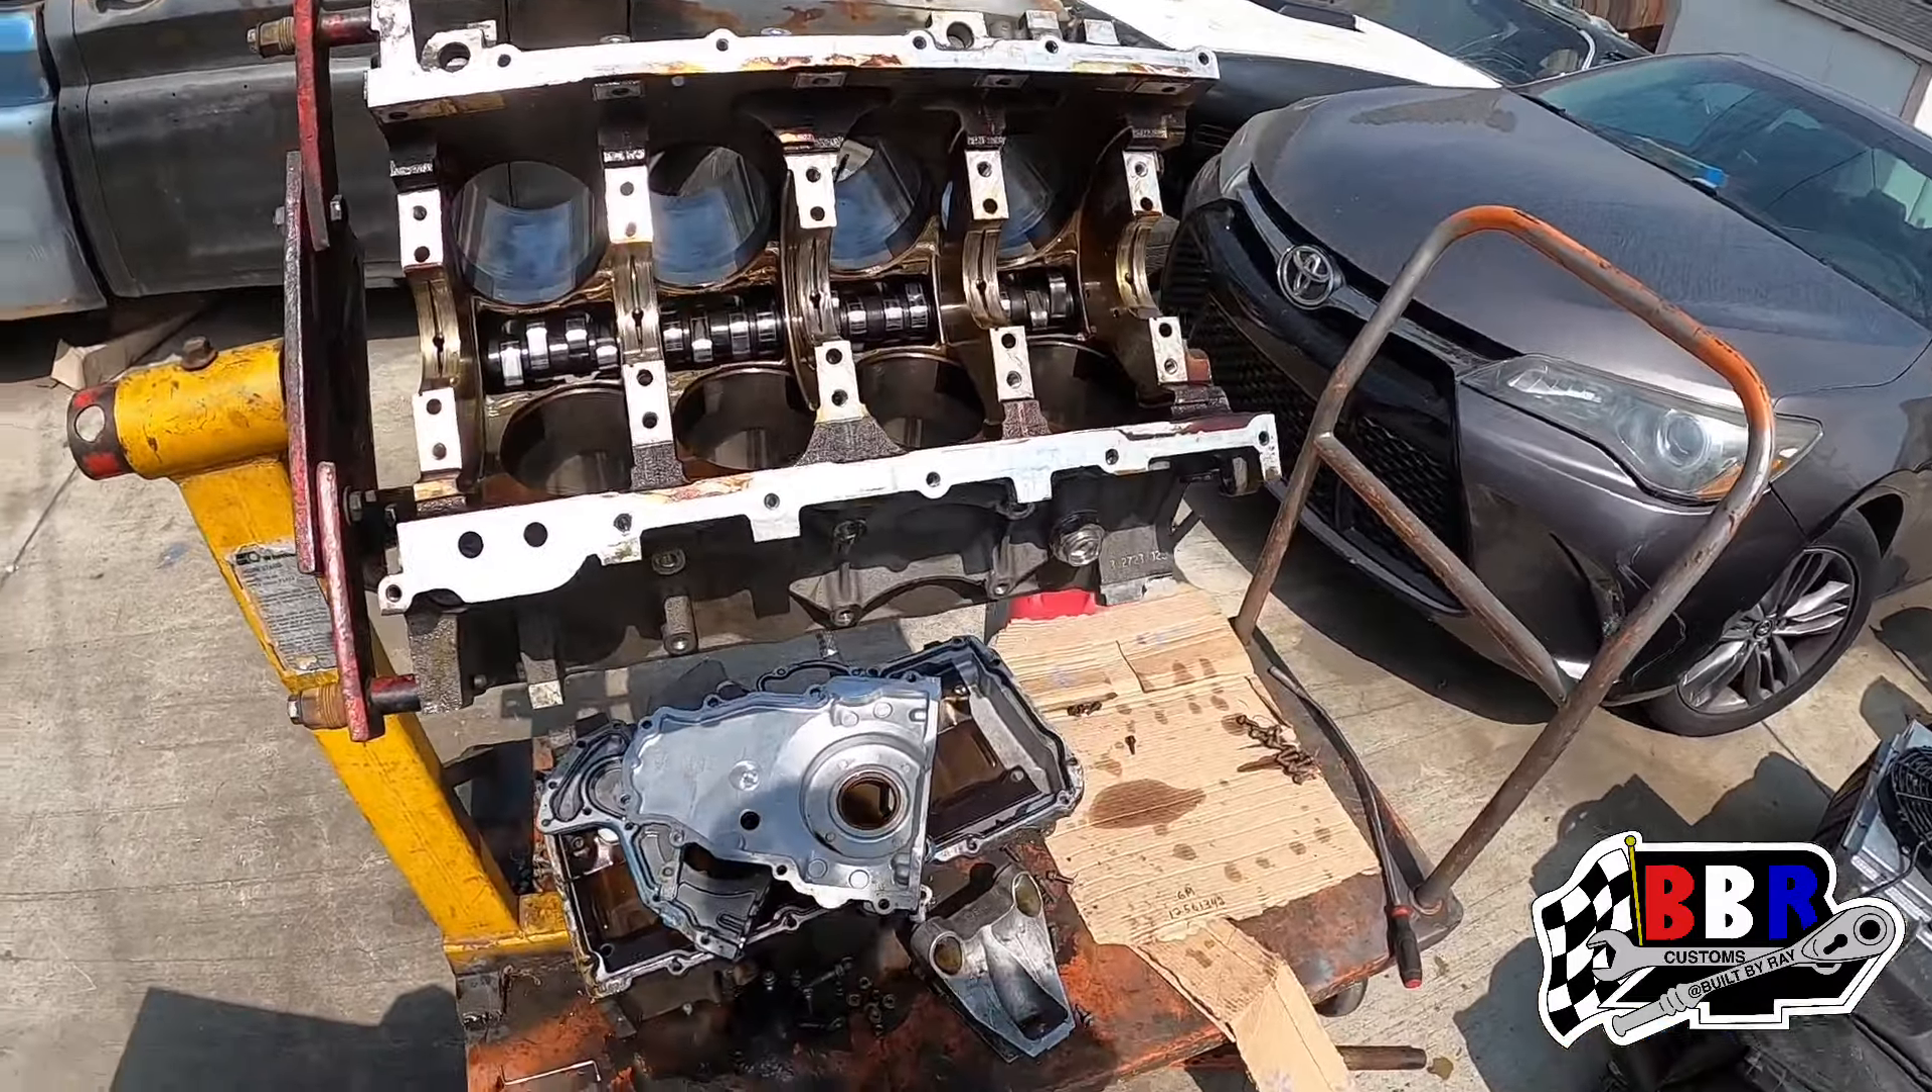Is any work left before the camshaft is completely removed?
Yes.